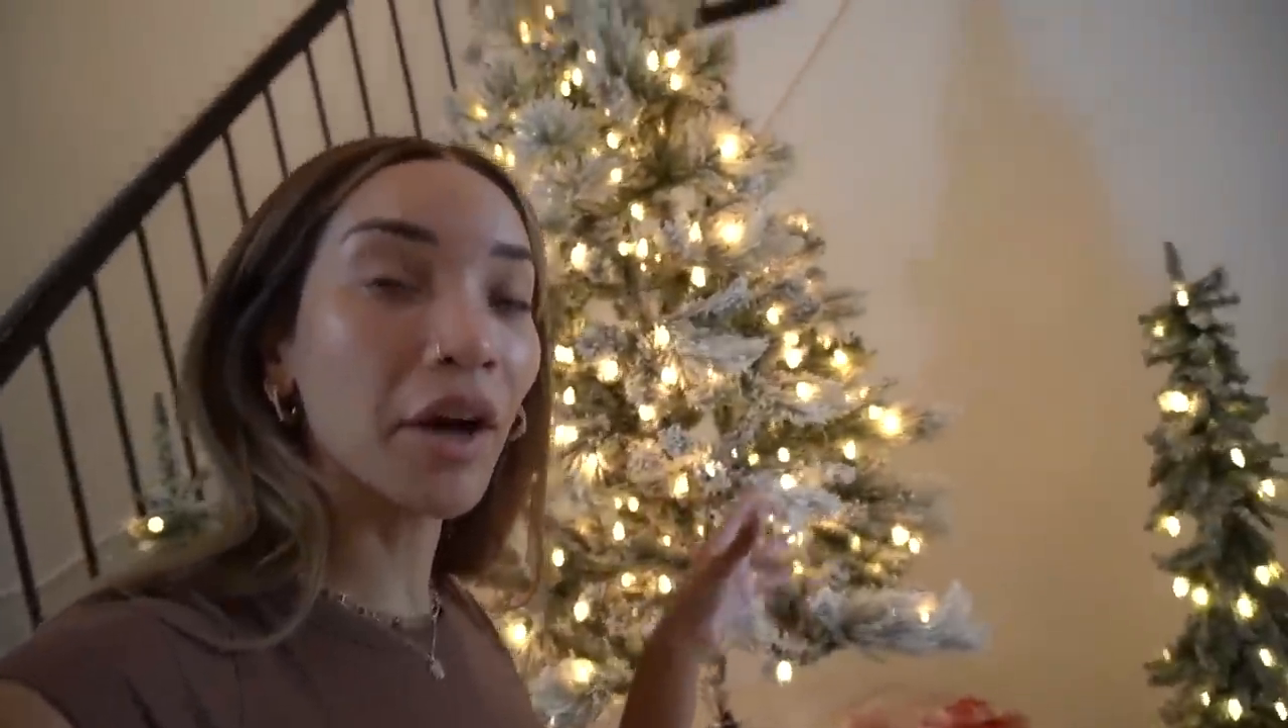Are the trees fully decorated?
No.